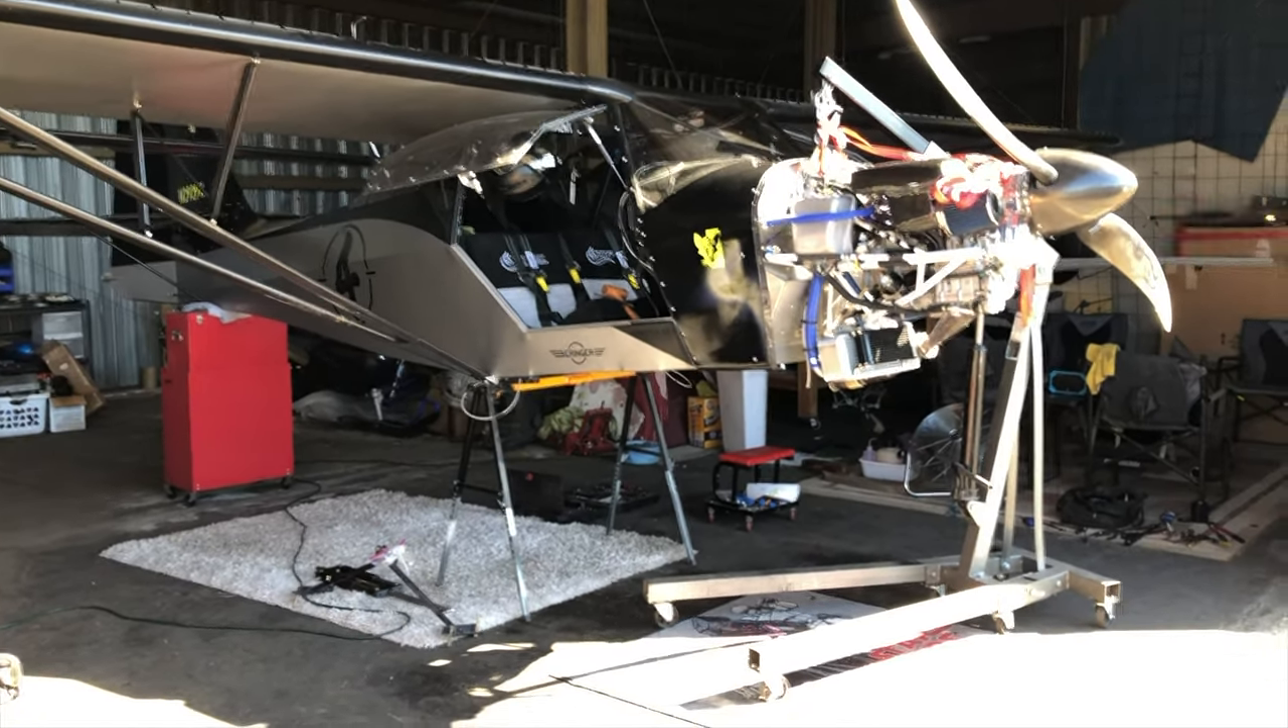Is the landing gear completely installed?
No.